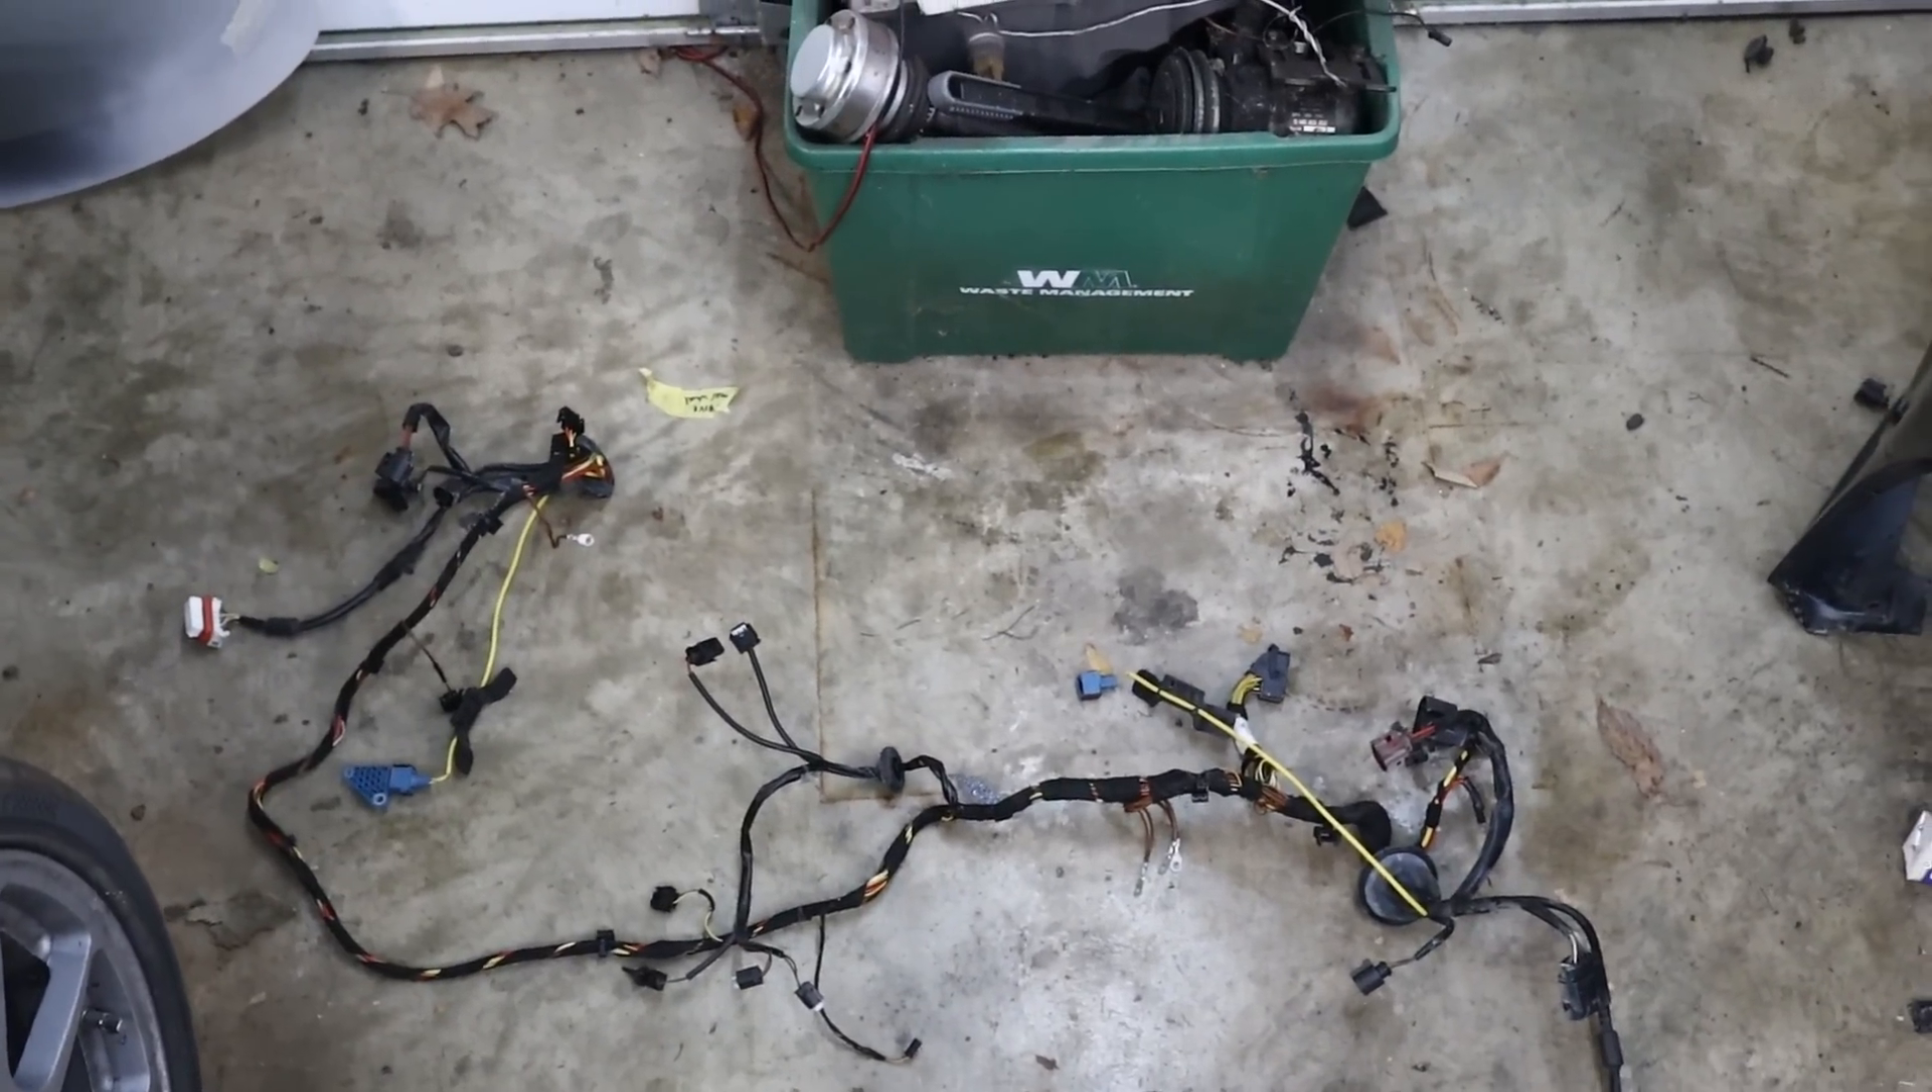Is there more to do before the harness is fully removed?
No.